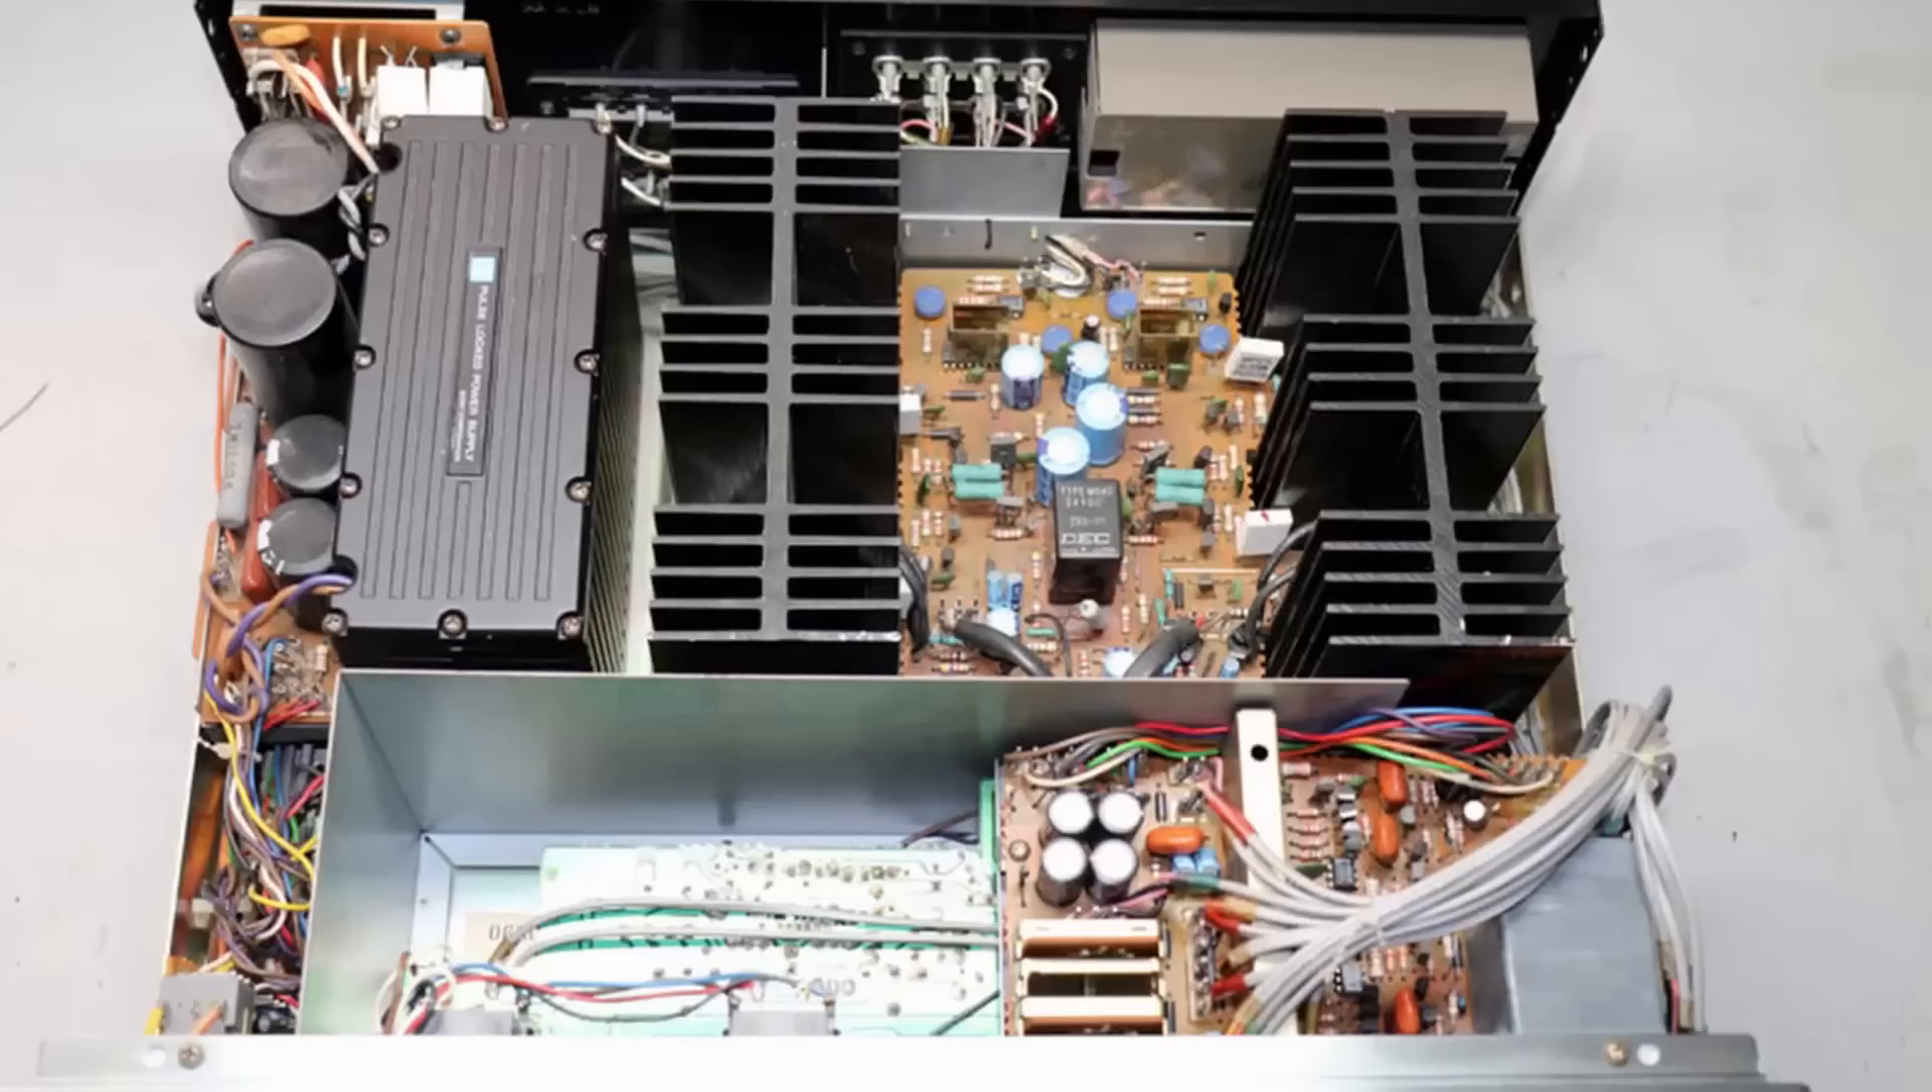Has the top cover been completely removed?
Yes.